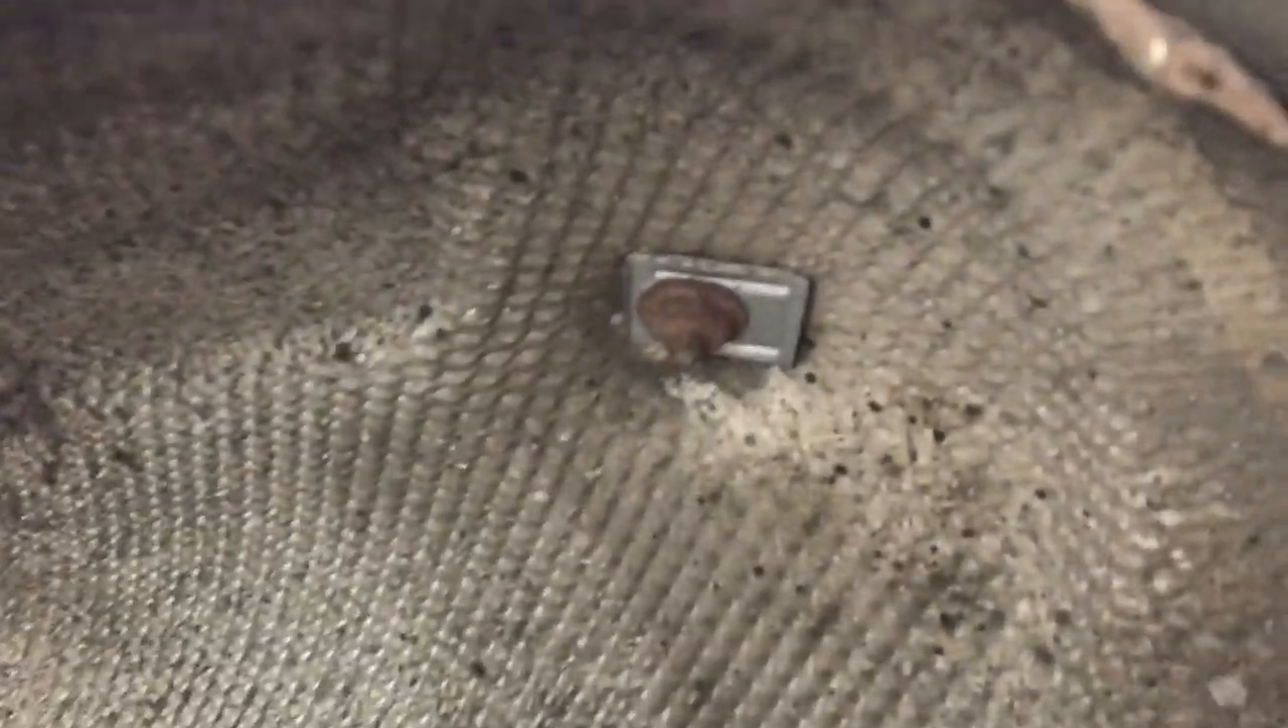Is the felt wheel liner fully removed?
No.